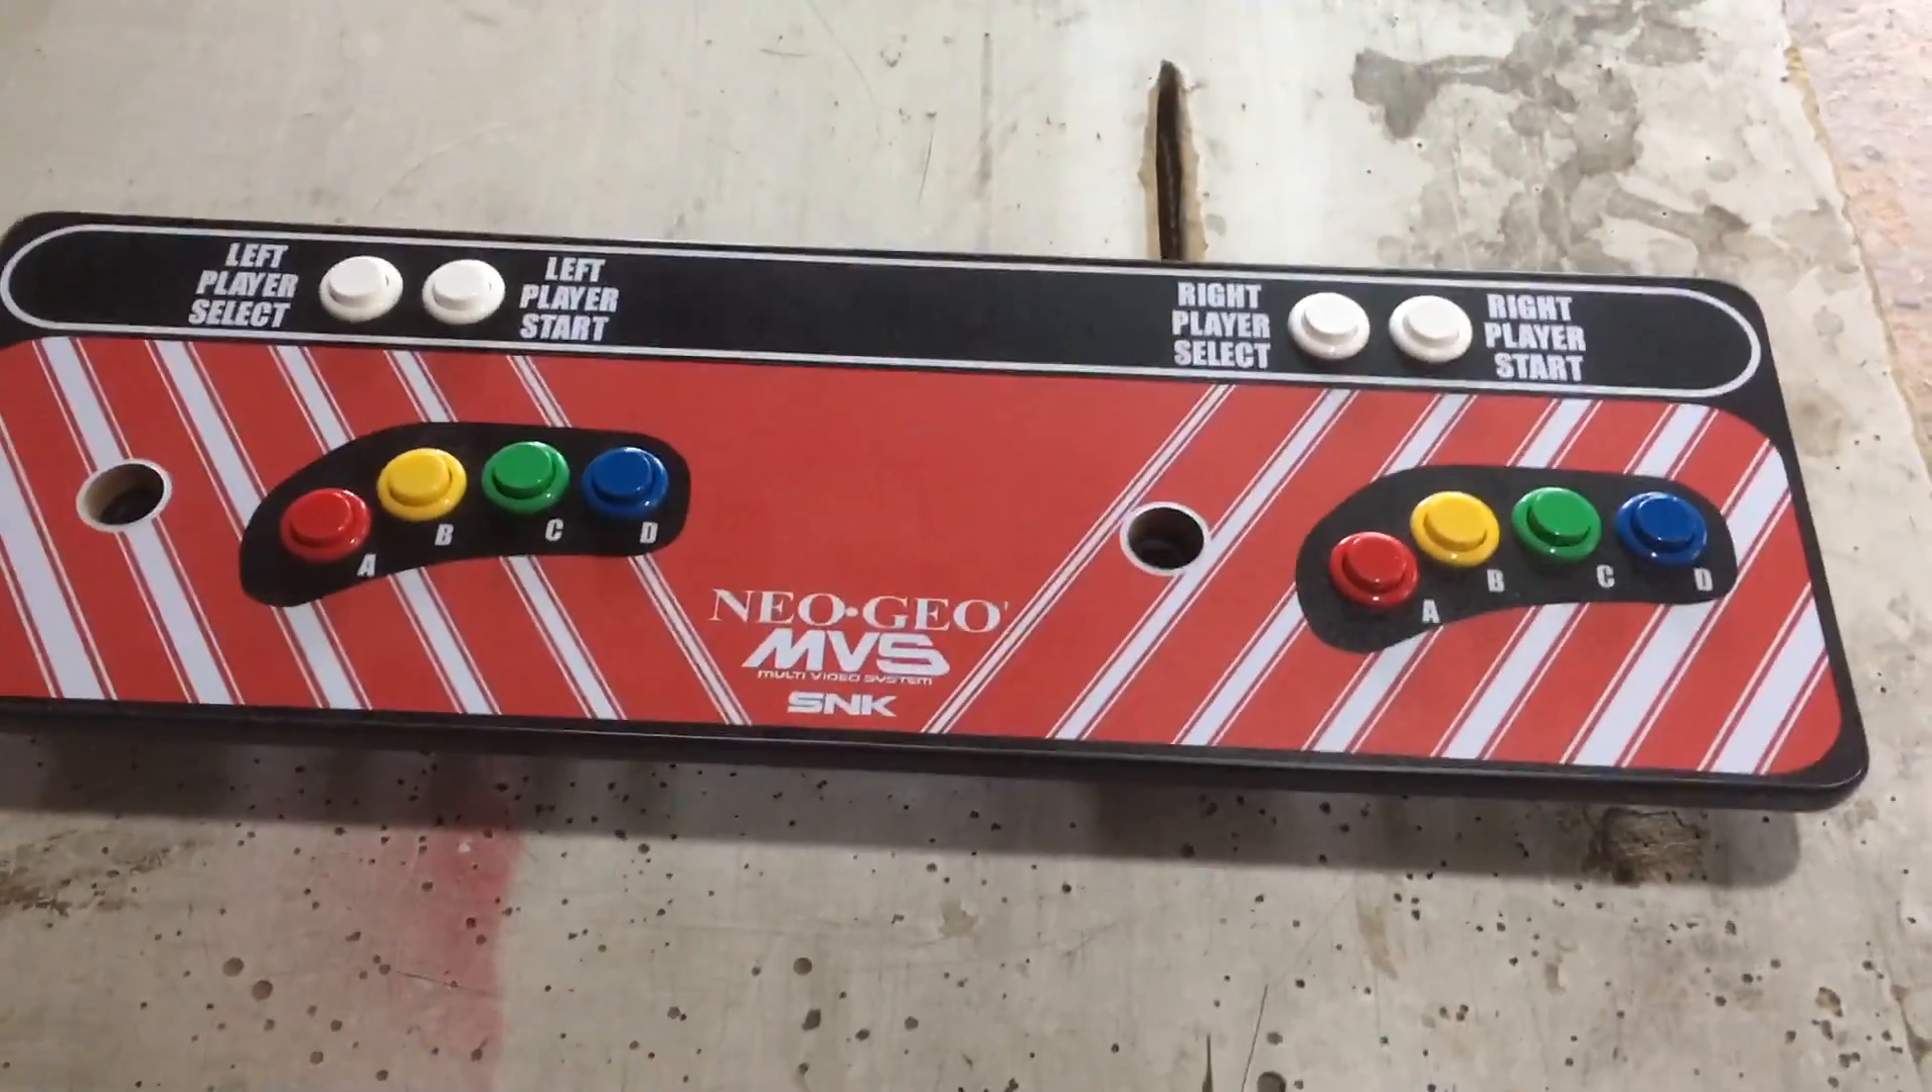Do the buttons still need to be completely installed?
No.